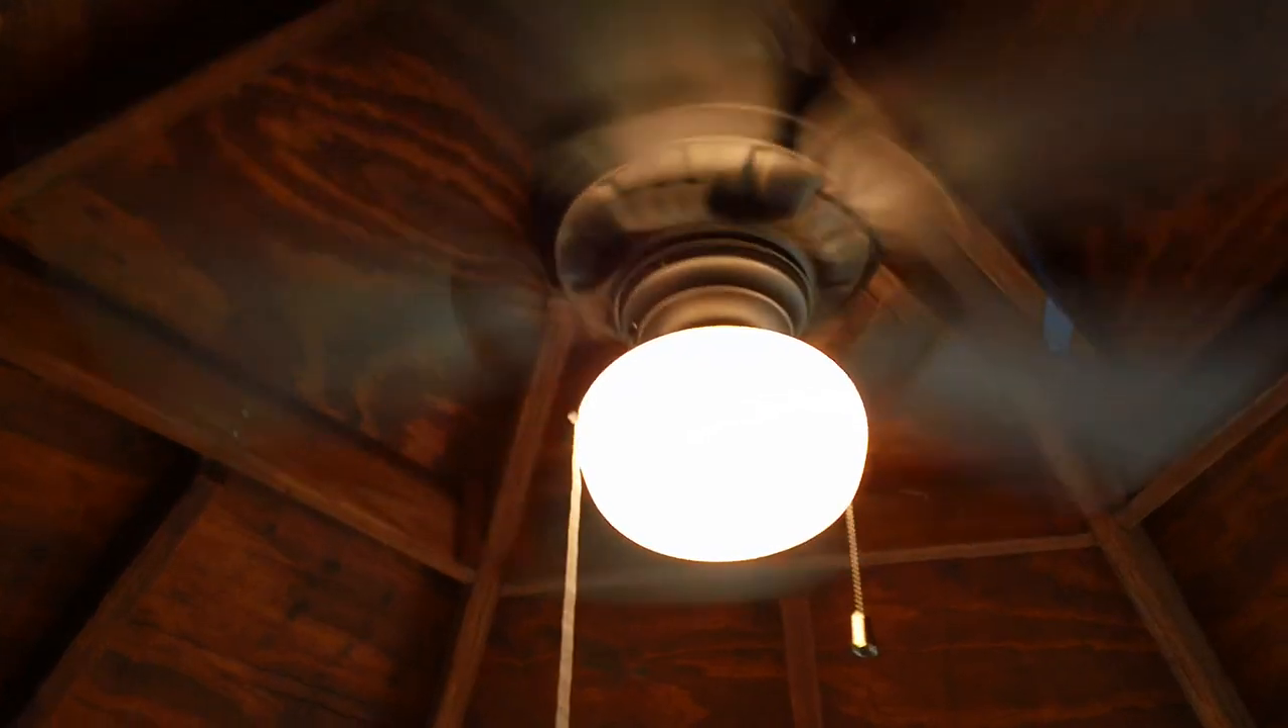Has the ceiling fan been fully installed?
Yes.